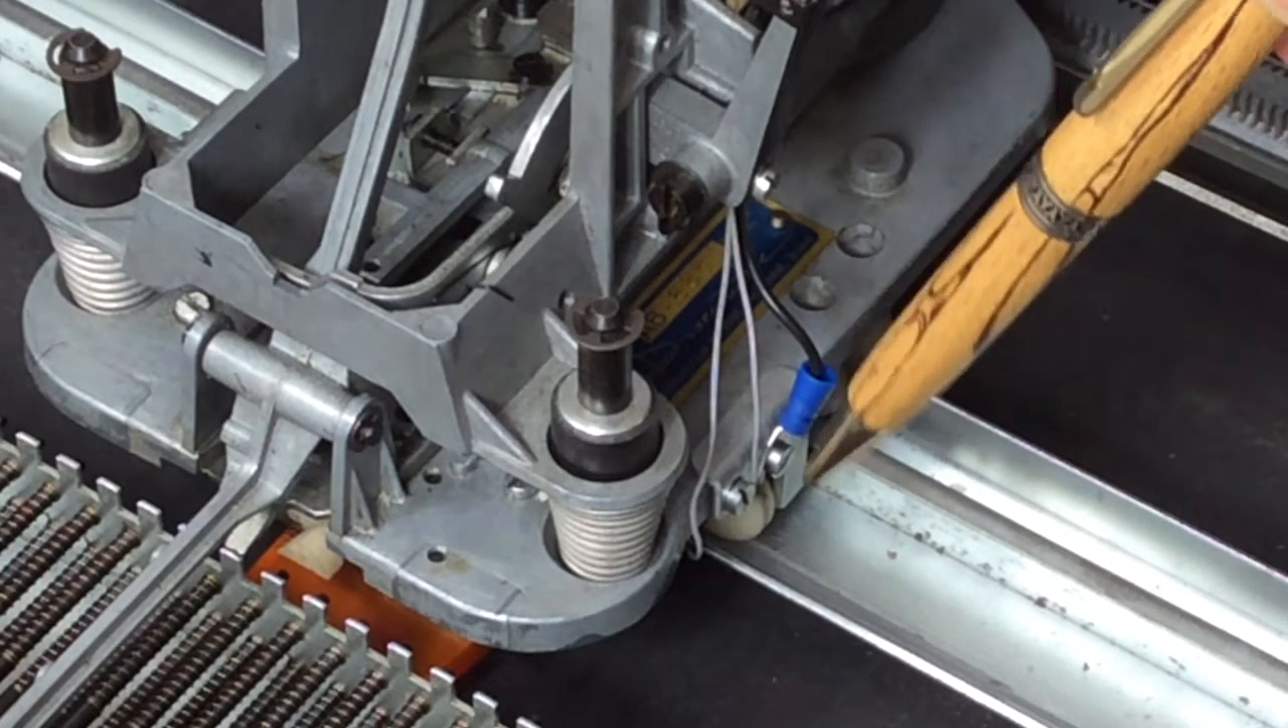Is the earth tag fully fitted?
Yes.